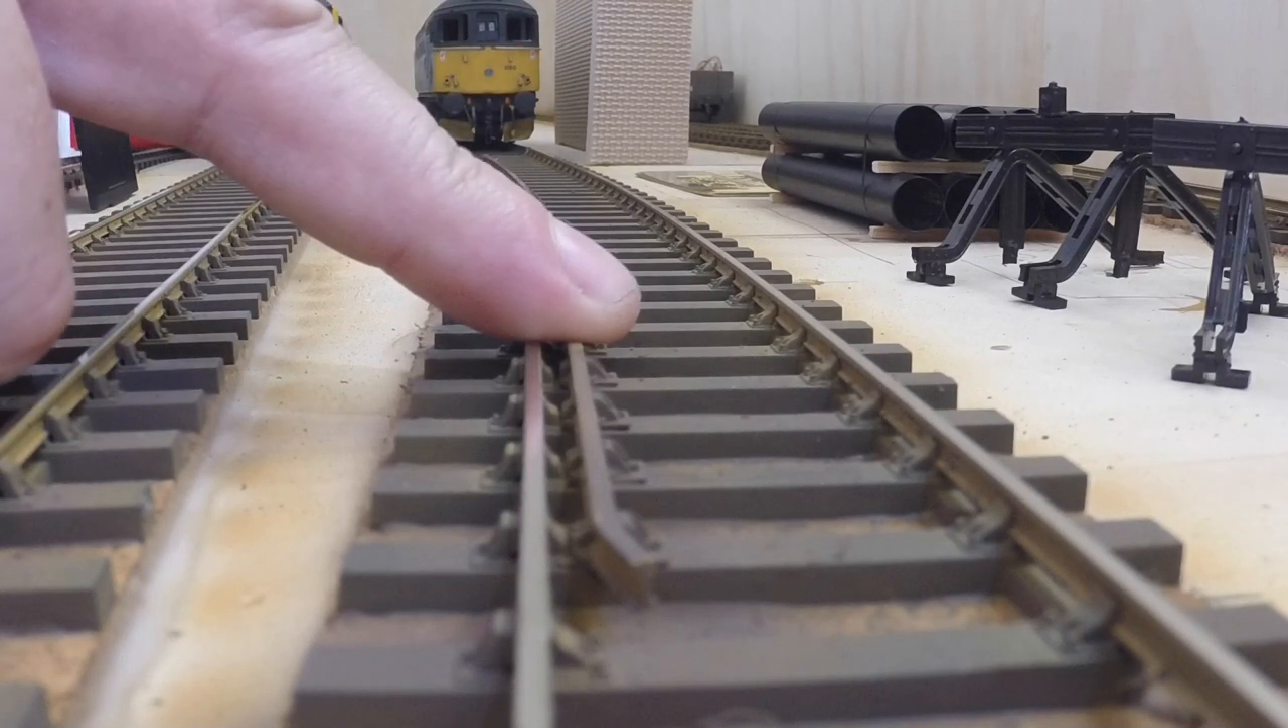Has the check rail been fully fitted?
Yes.